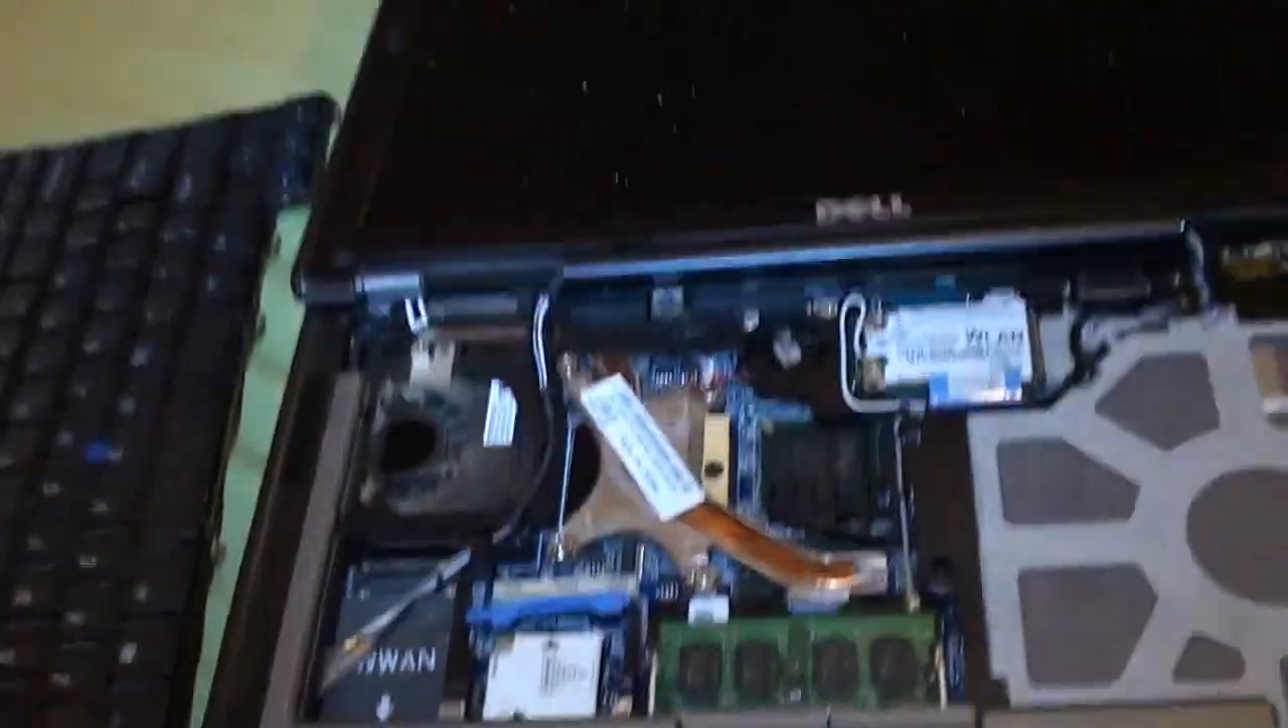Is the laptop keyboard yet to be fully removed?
No.